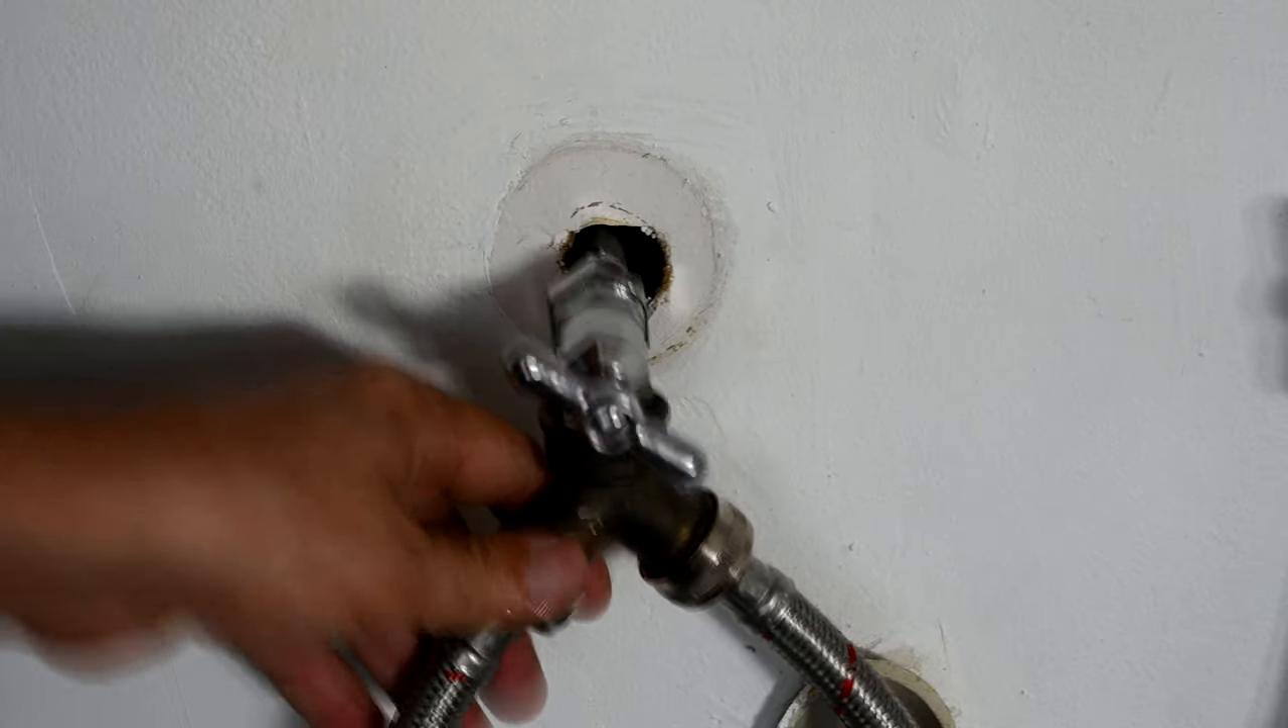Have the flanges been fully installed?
No.